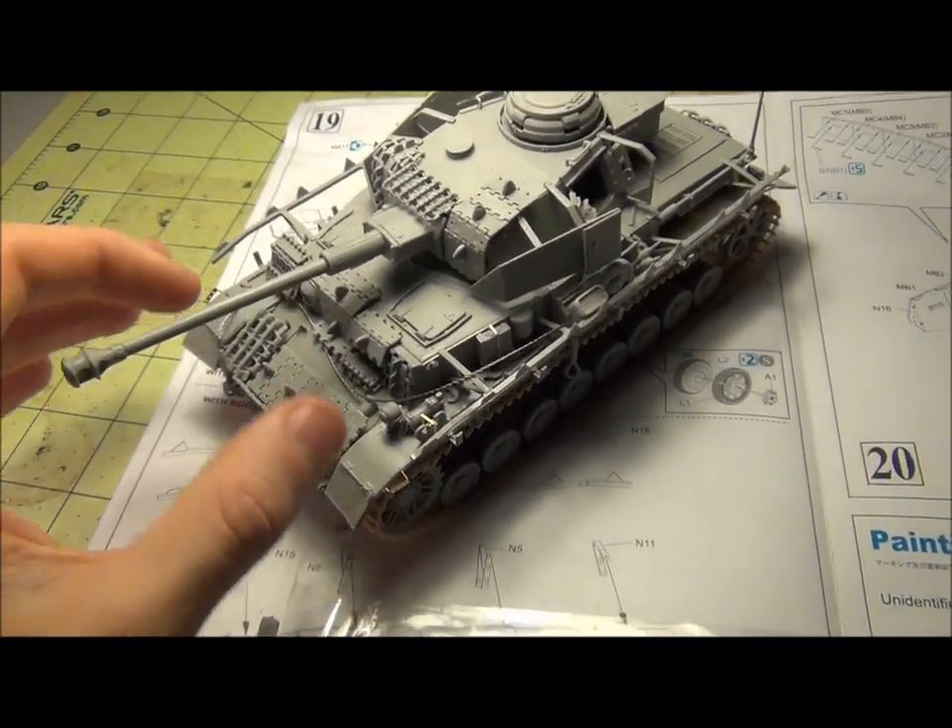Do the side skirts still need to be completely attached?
Yes.